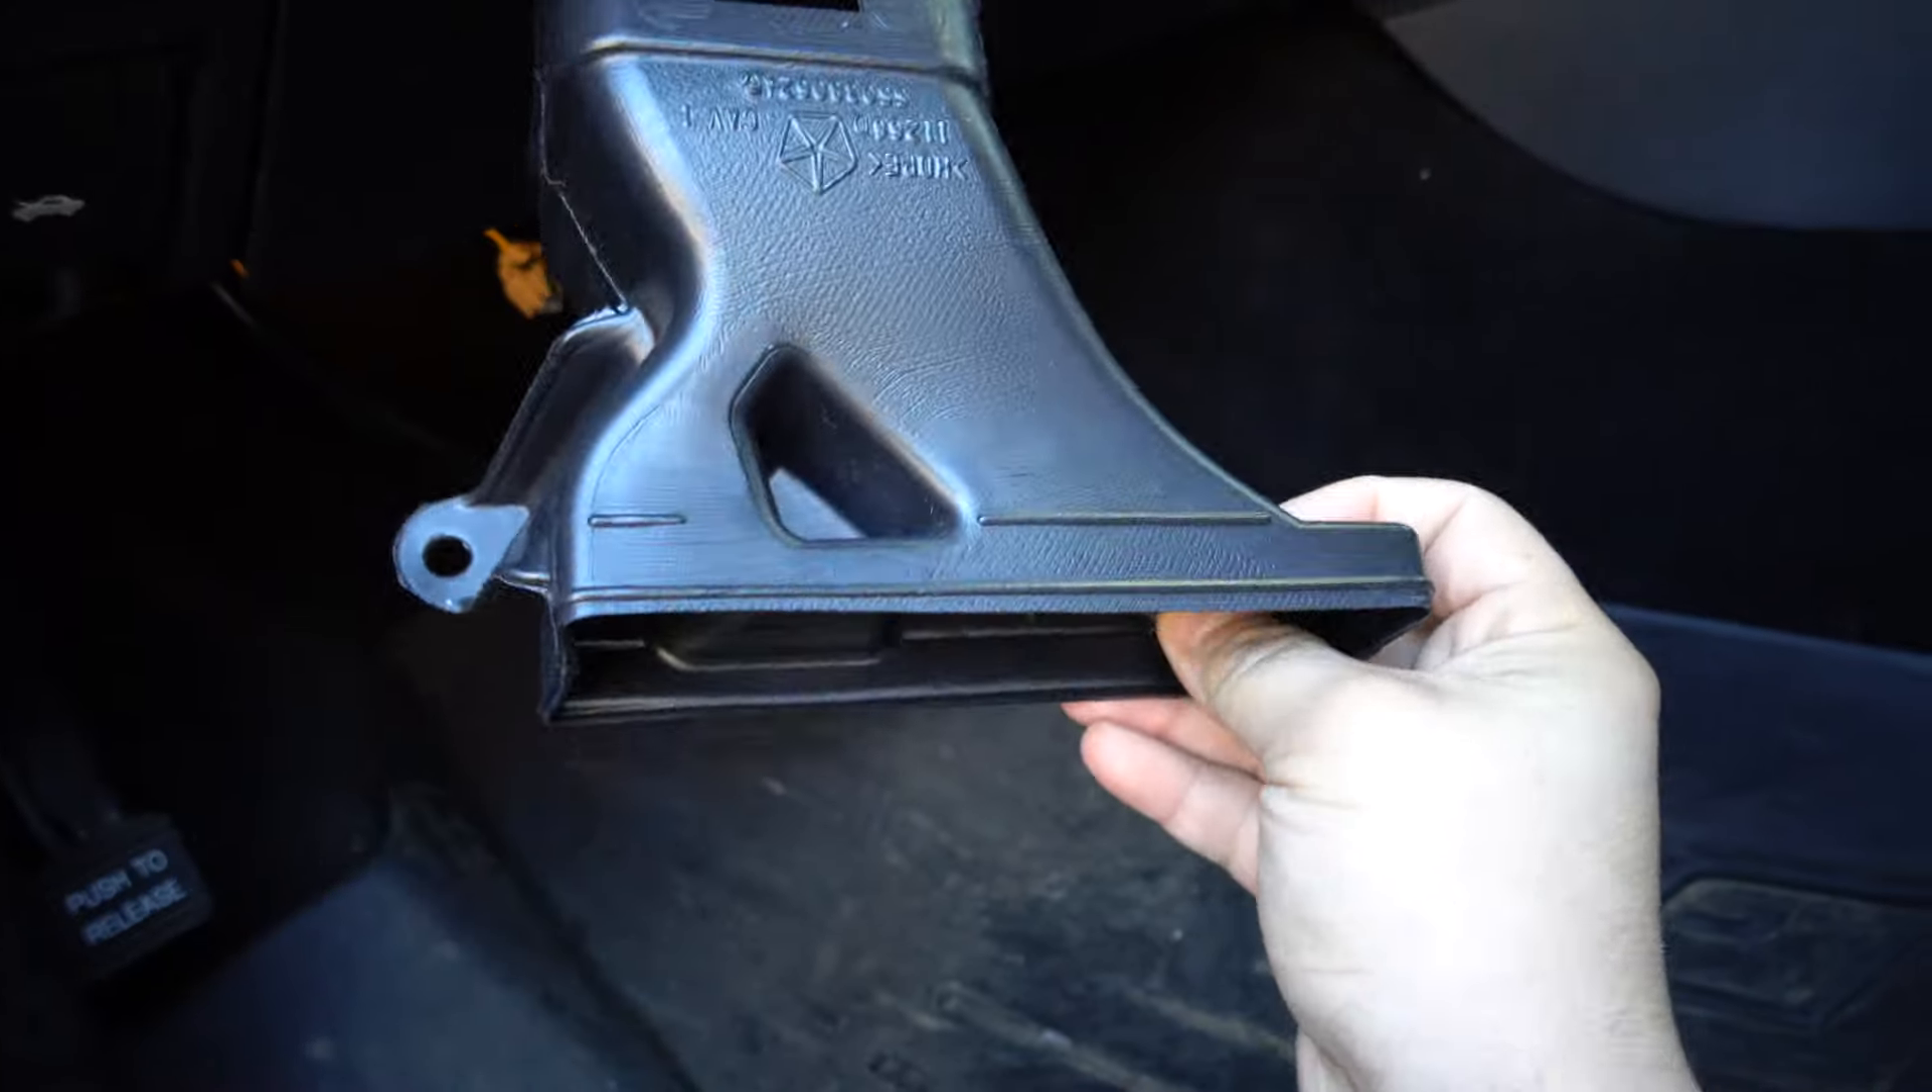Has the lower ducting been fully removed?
Yes.